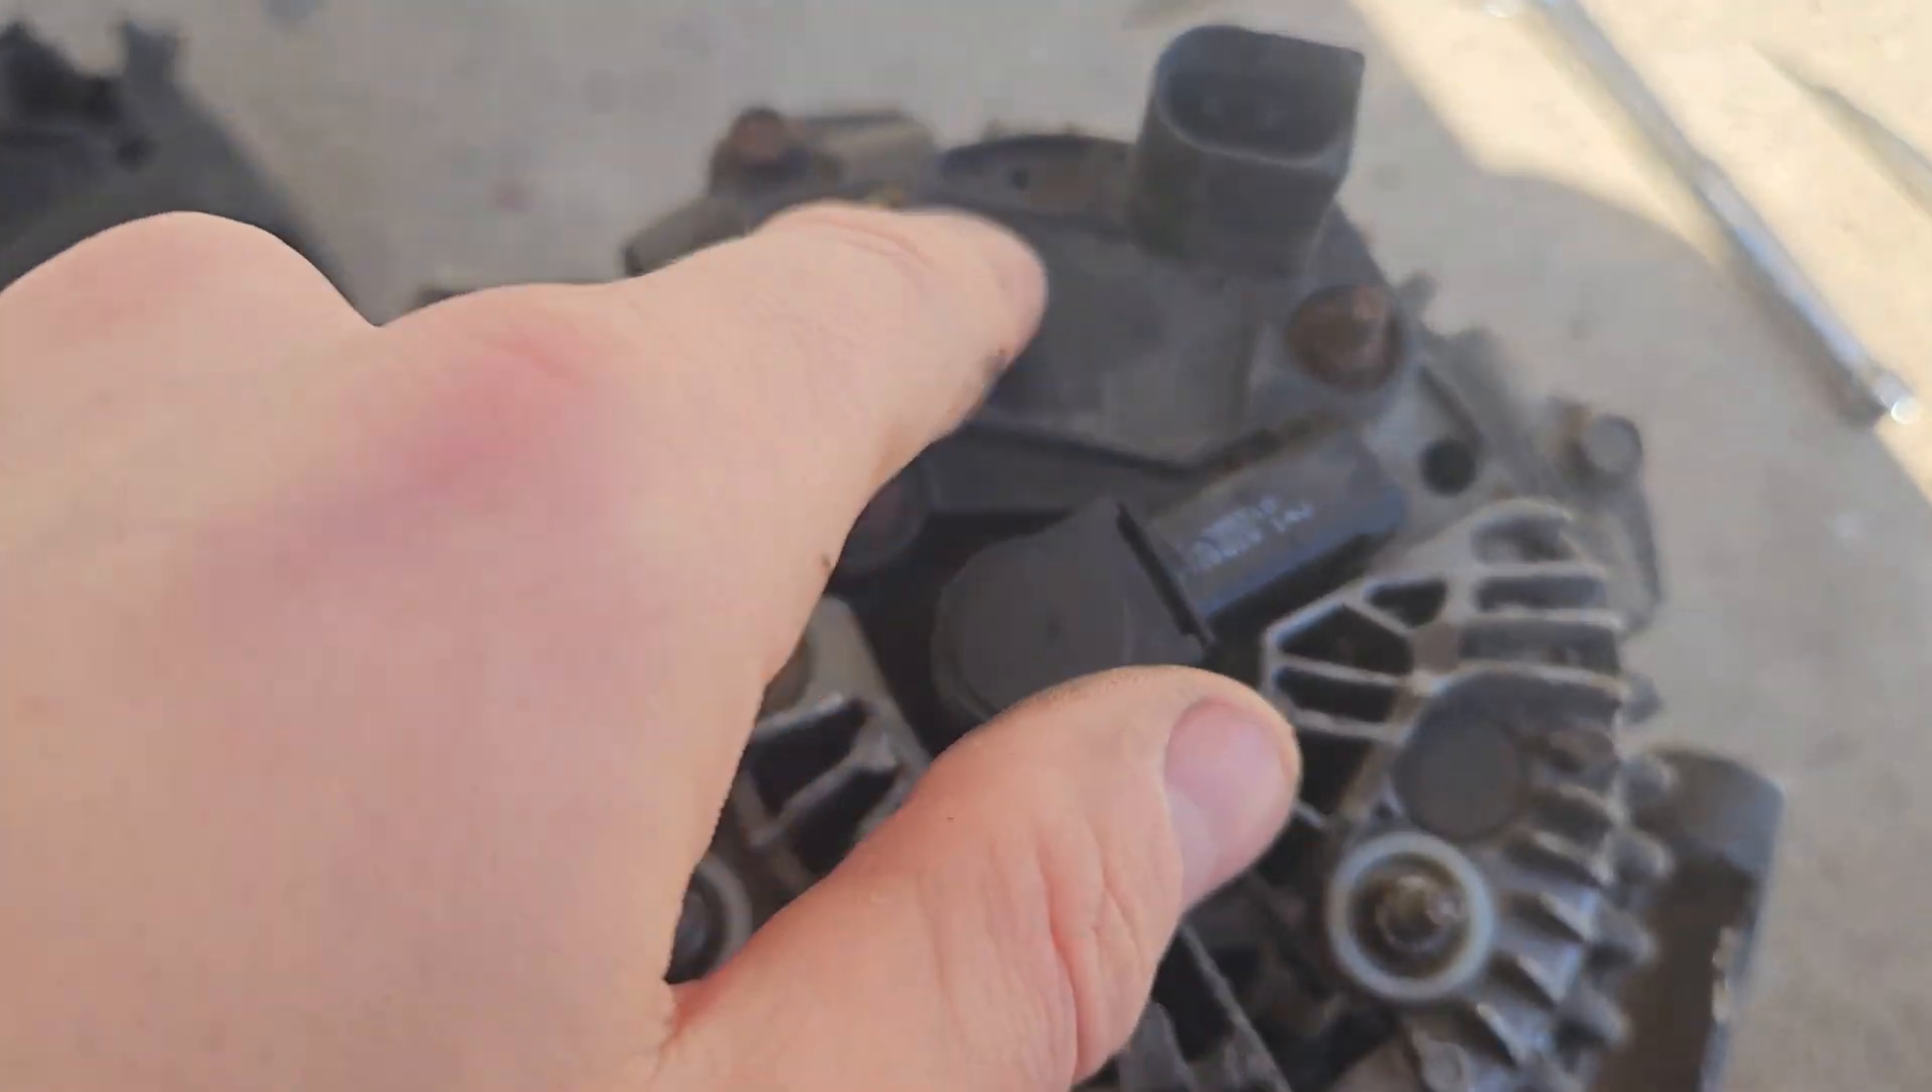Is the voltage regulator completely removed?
No.